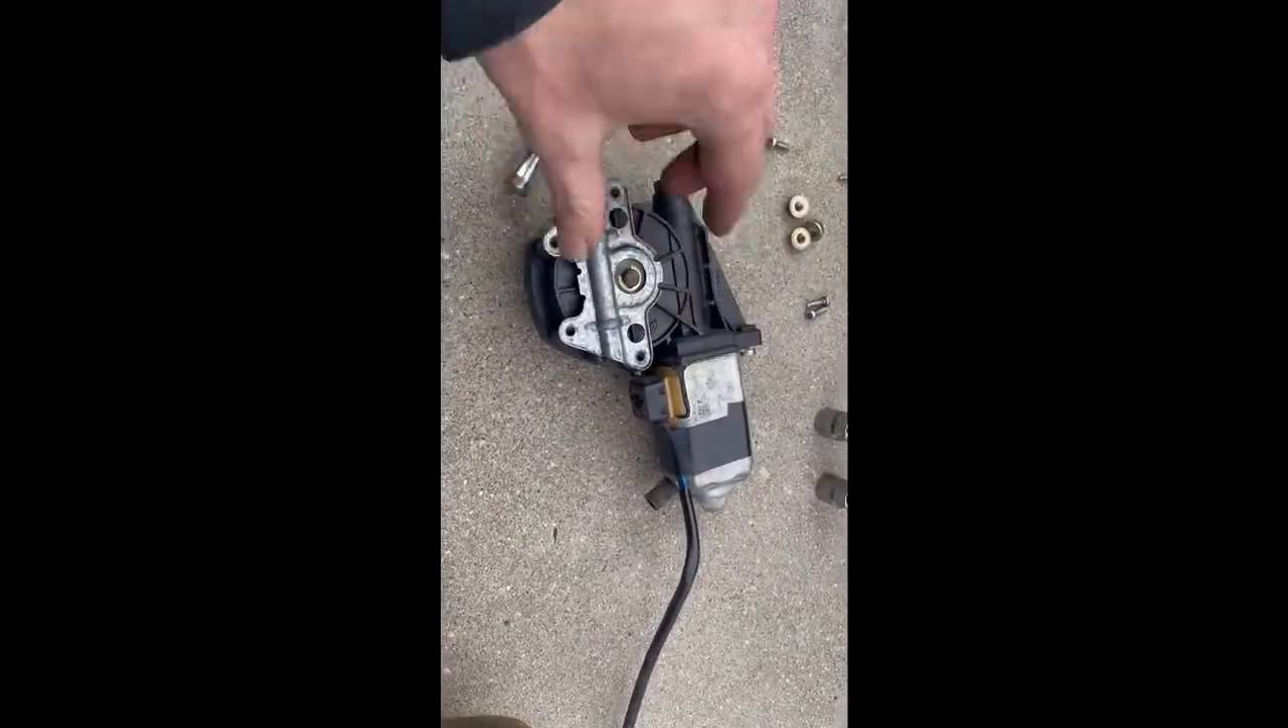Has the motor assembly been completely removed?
Yes.